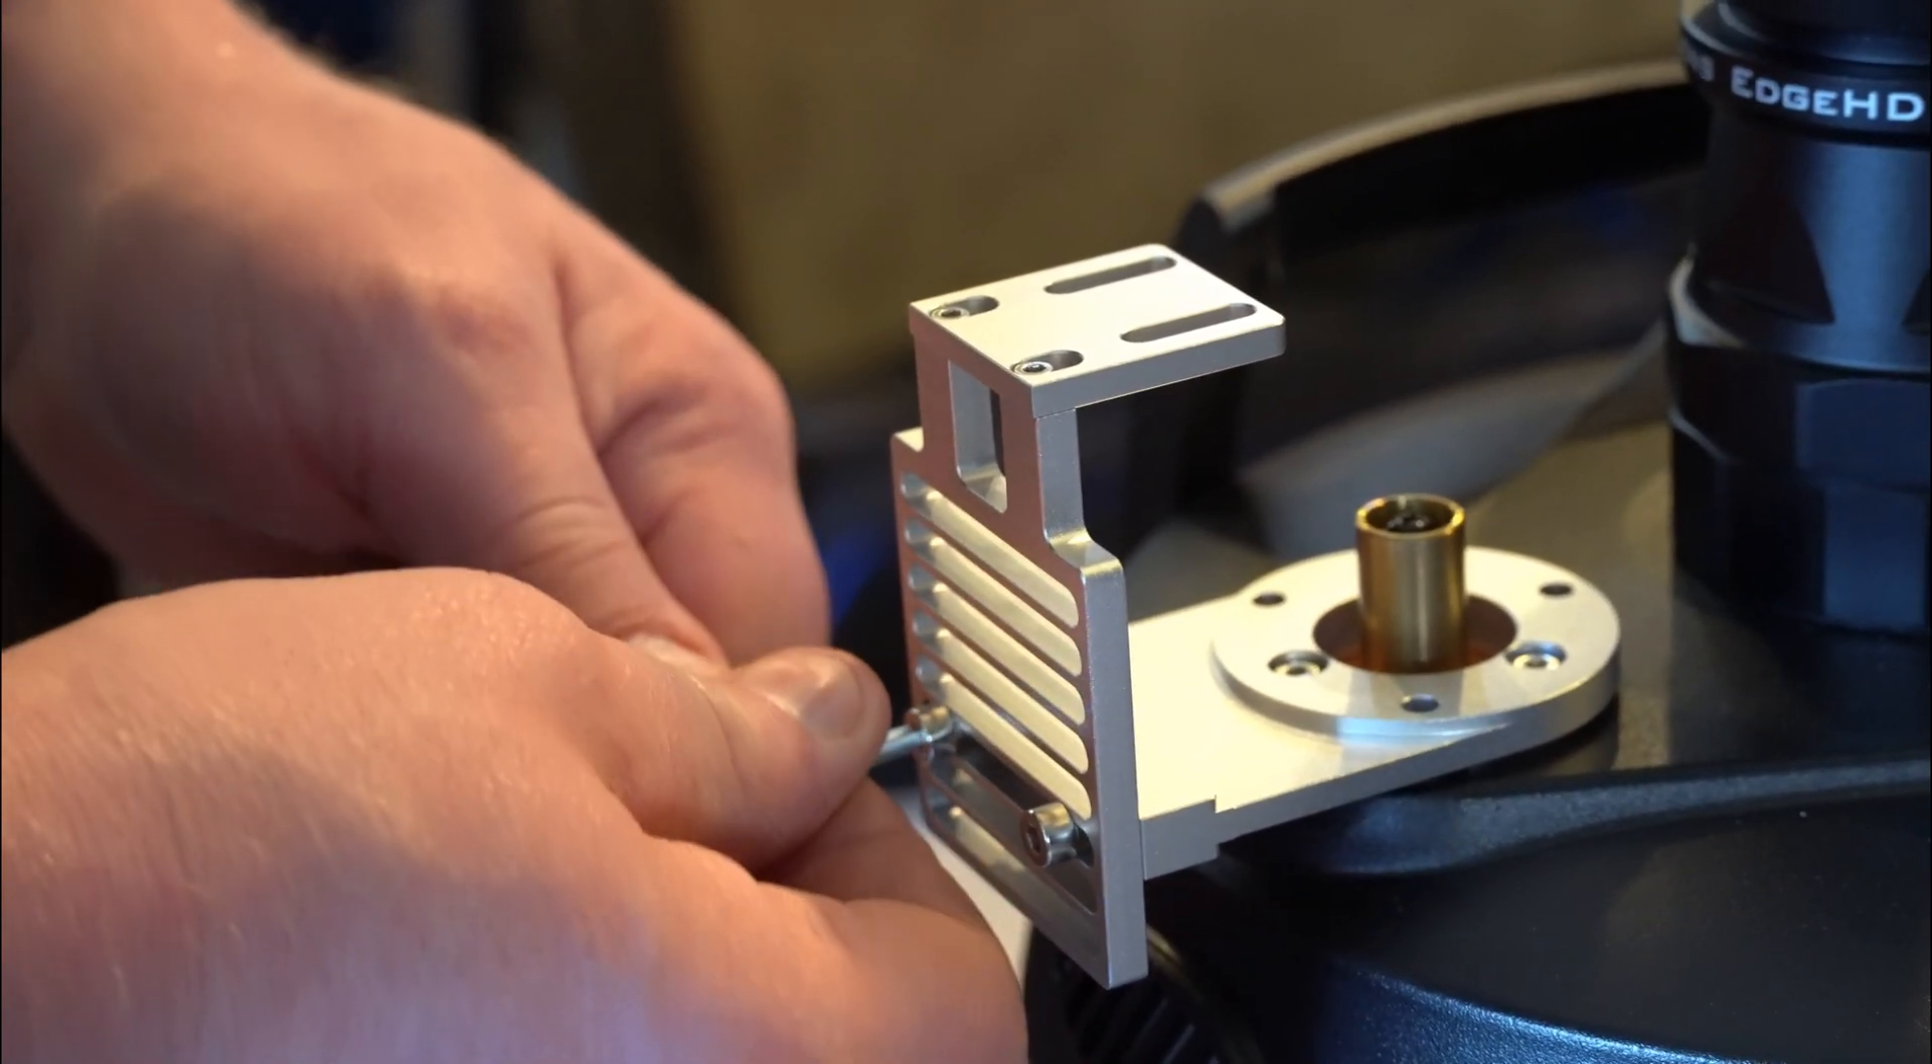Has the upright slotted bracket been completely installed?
No.